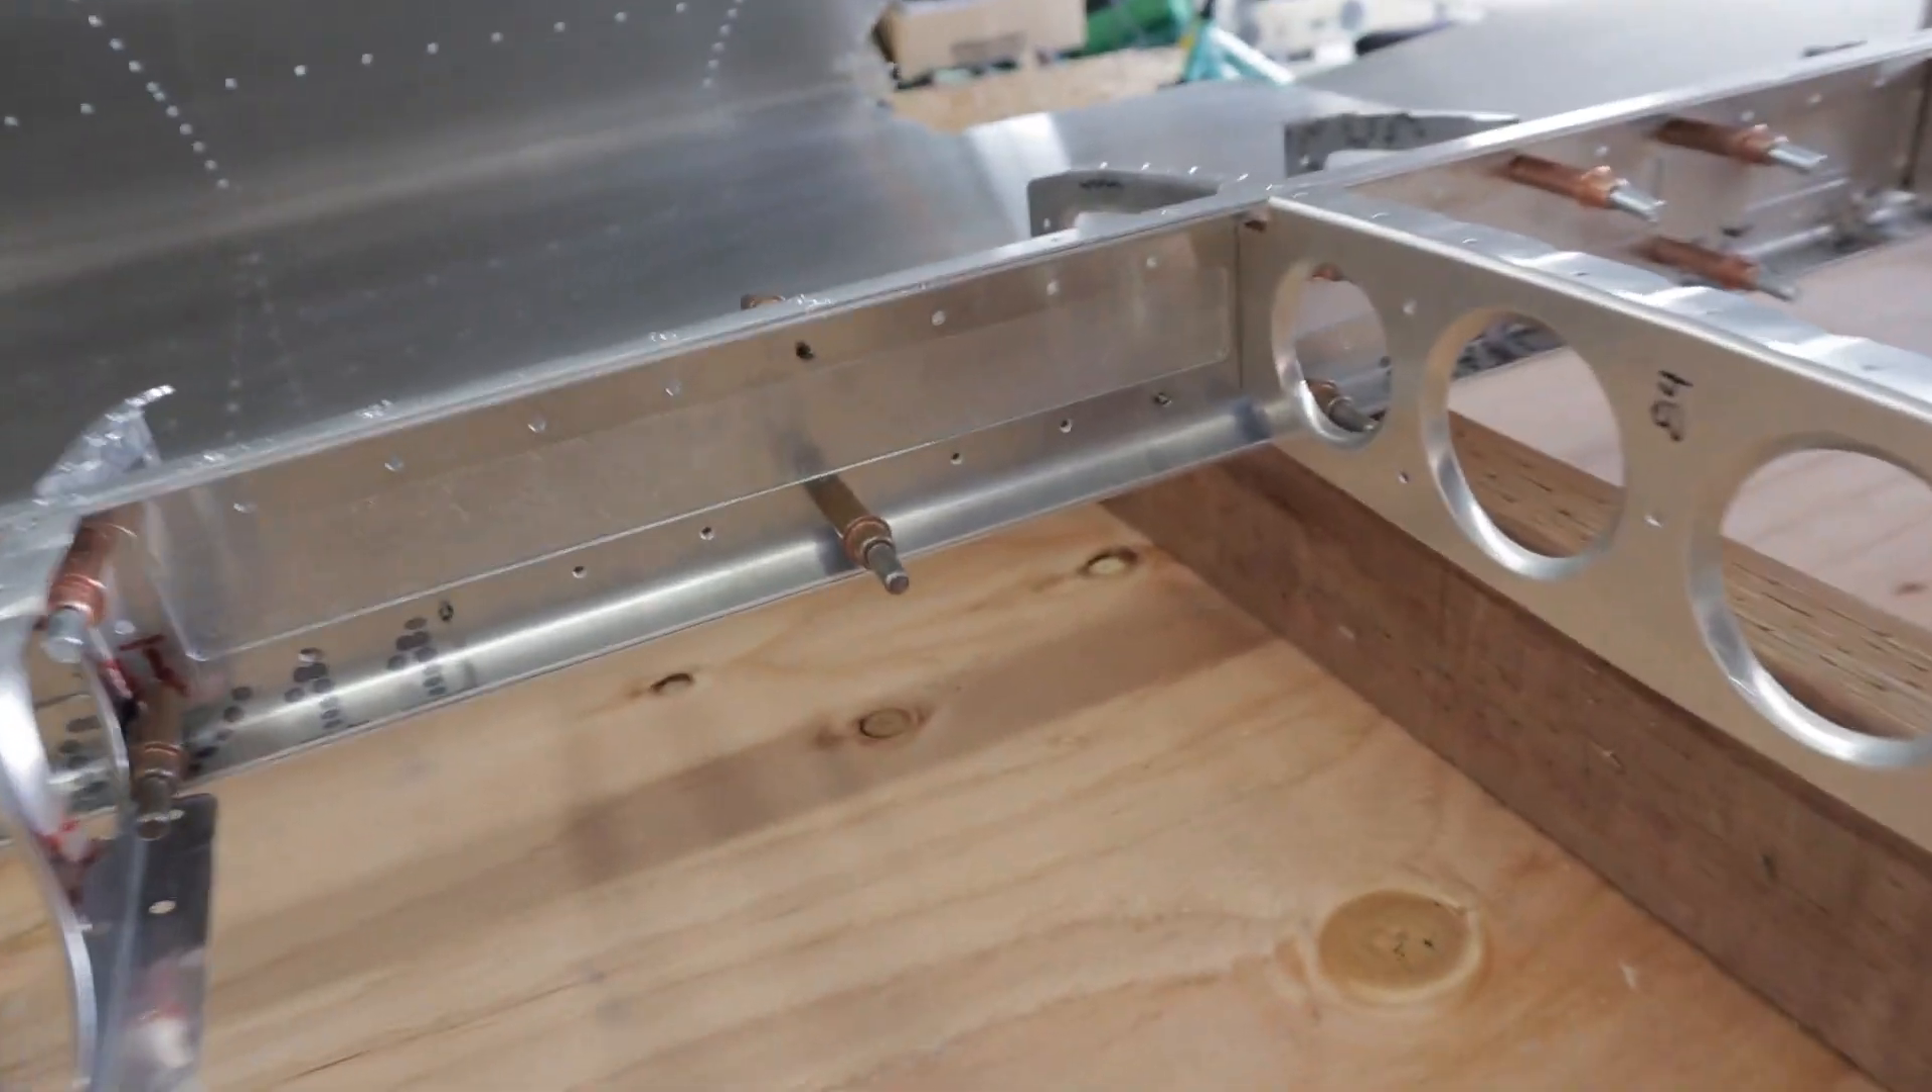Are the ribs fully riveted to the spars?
No.